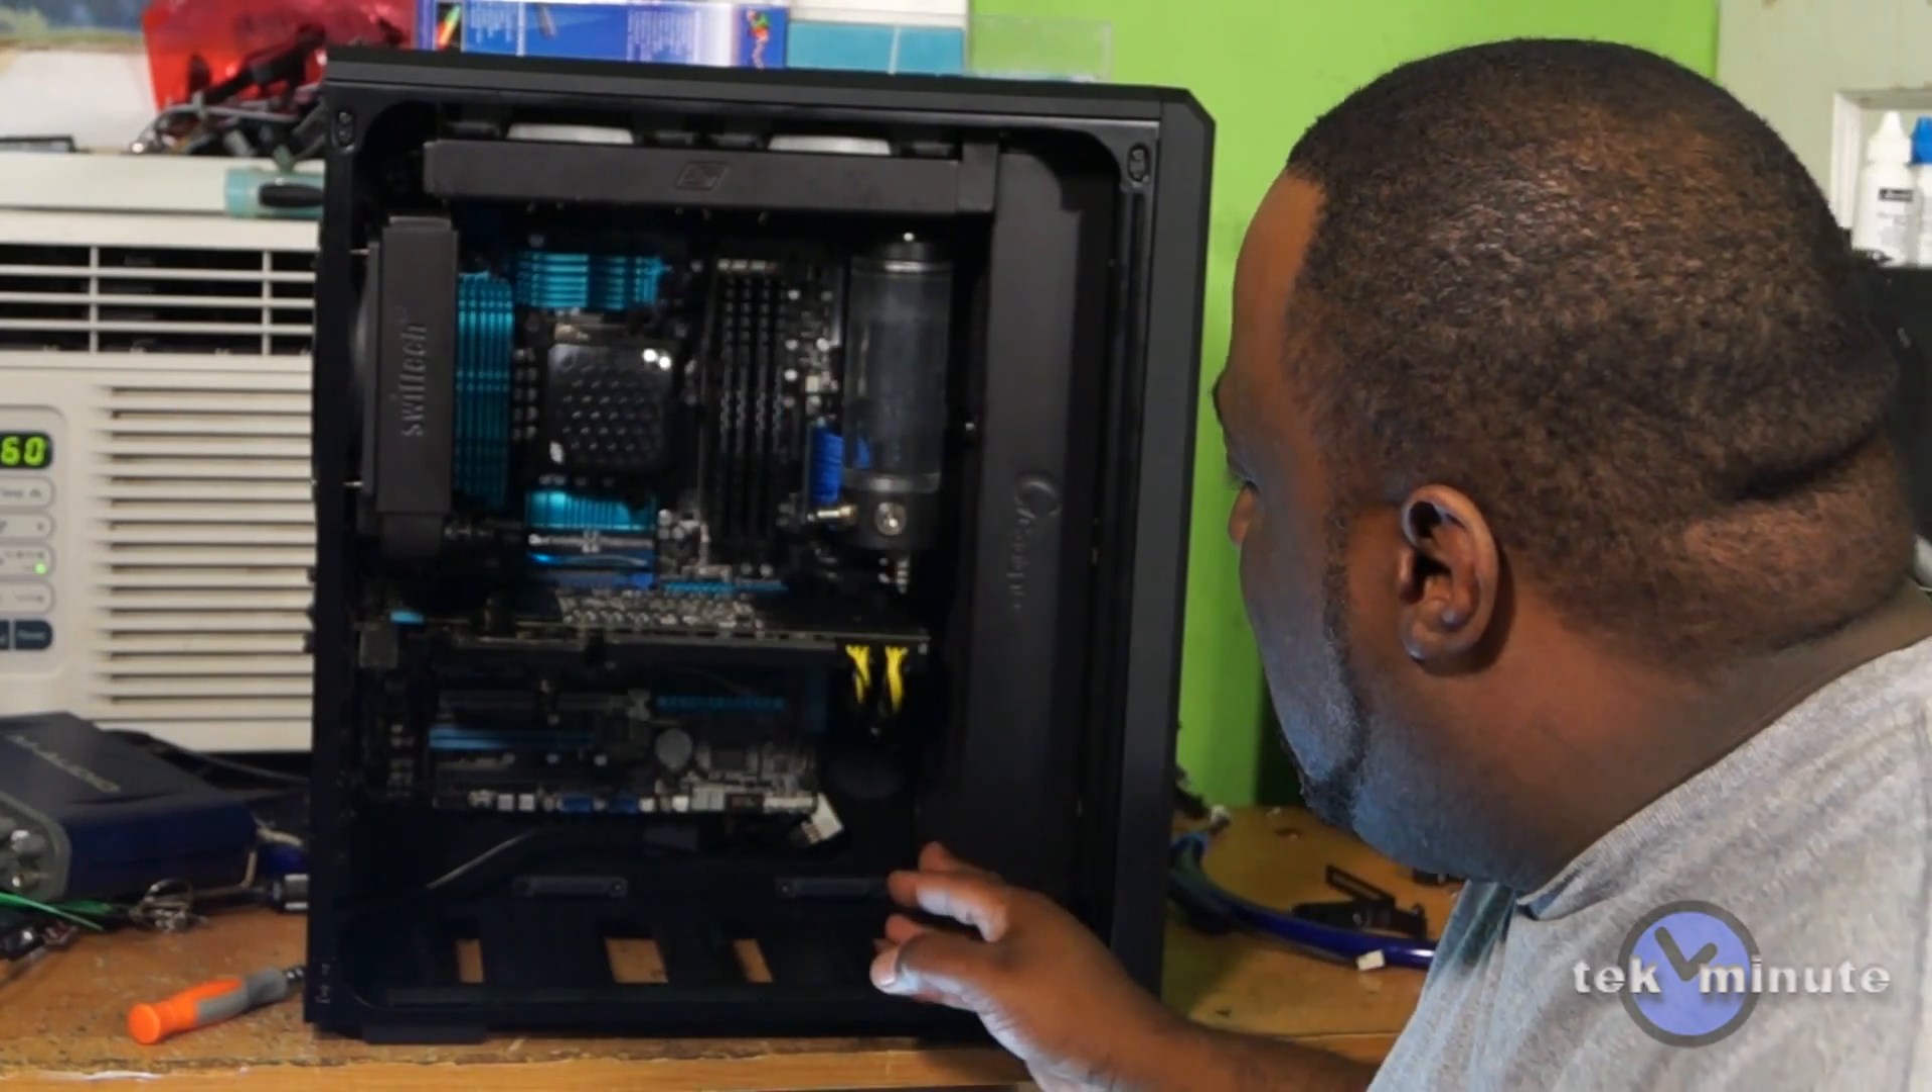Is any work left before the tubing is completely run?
Yes.